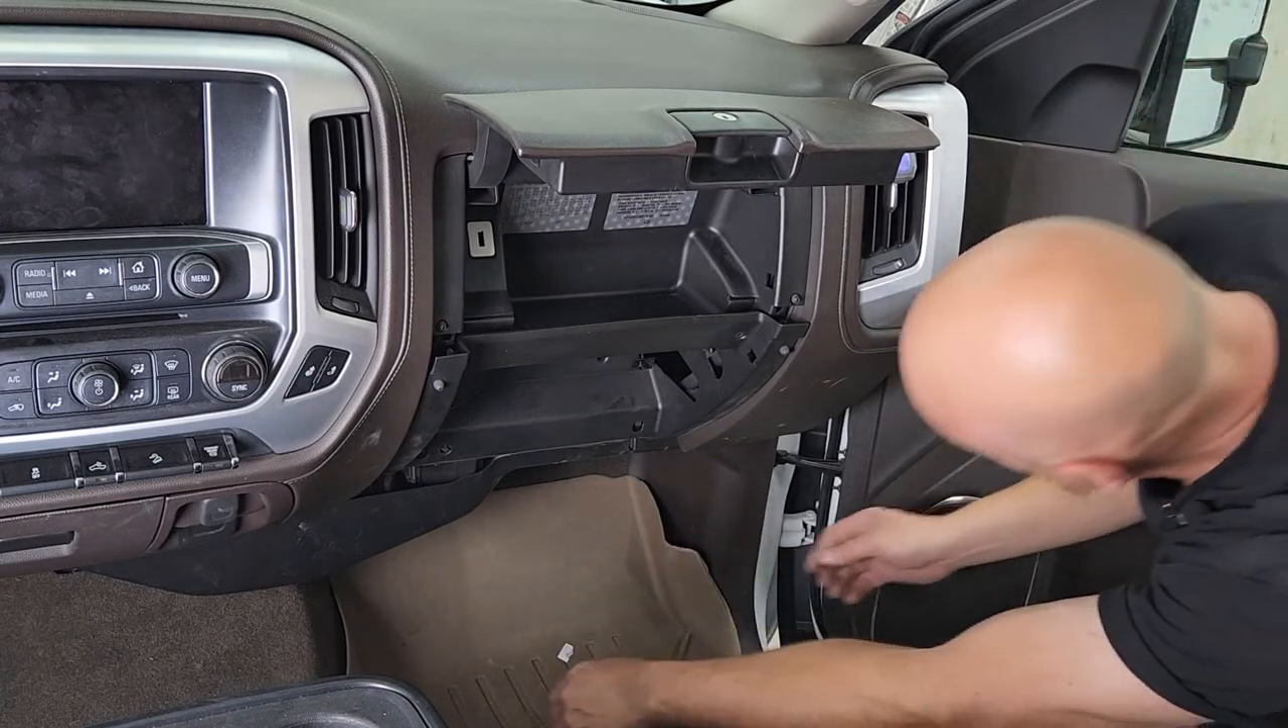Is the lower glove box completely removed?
Yes.